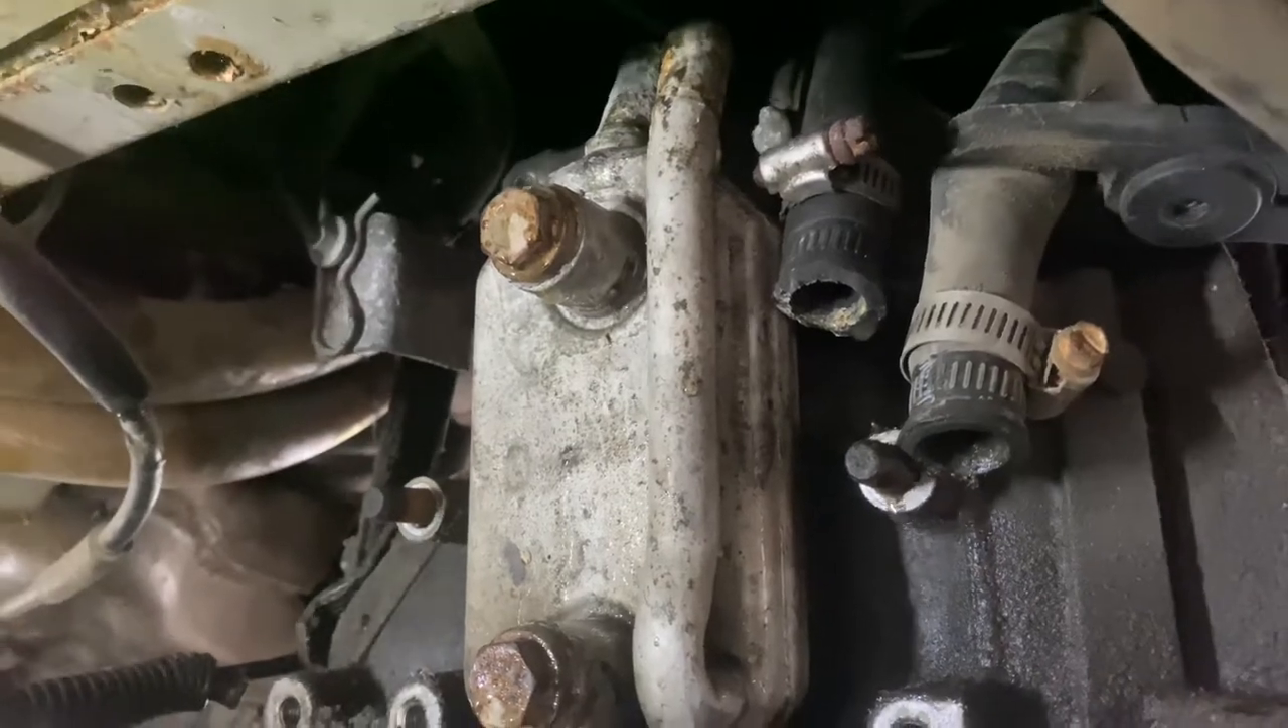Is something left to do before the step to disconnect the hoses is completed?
No.